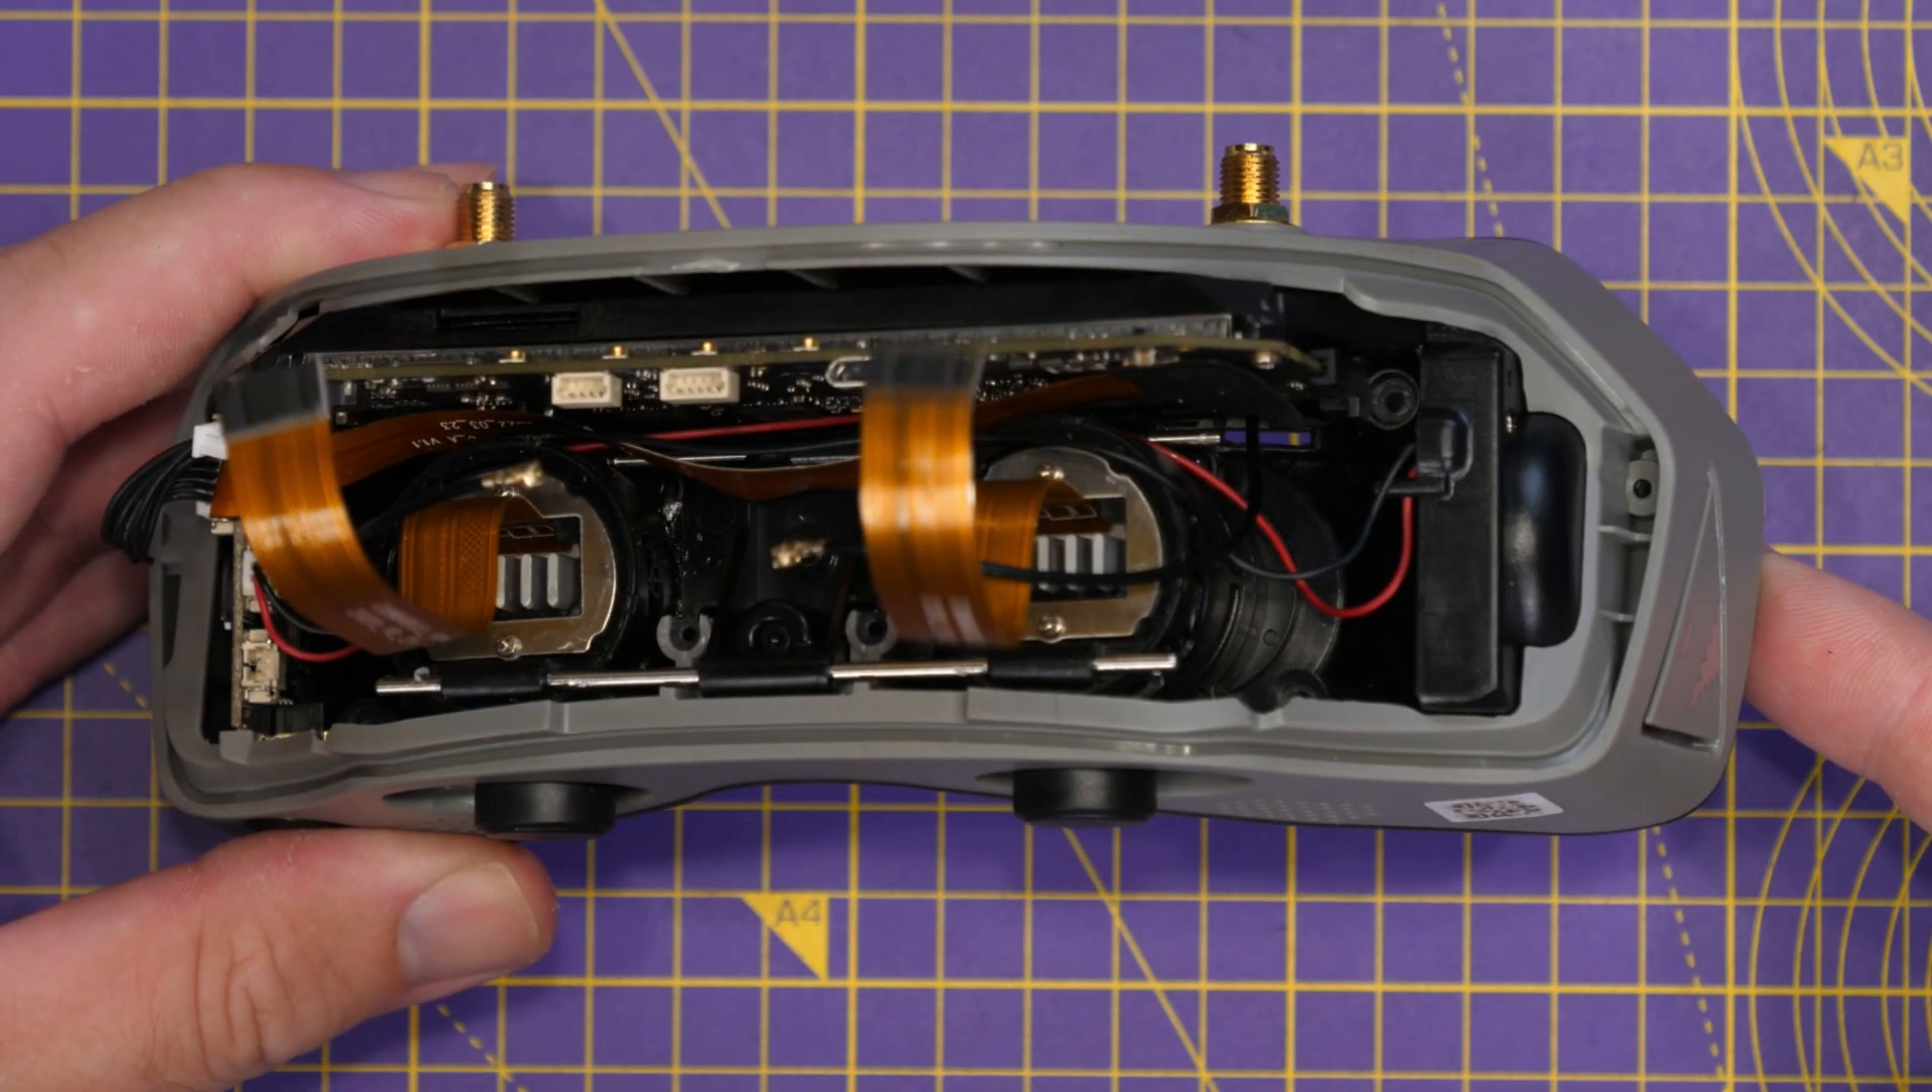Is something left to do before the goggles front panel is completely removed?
No.